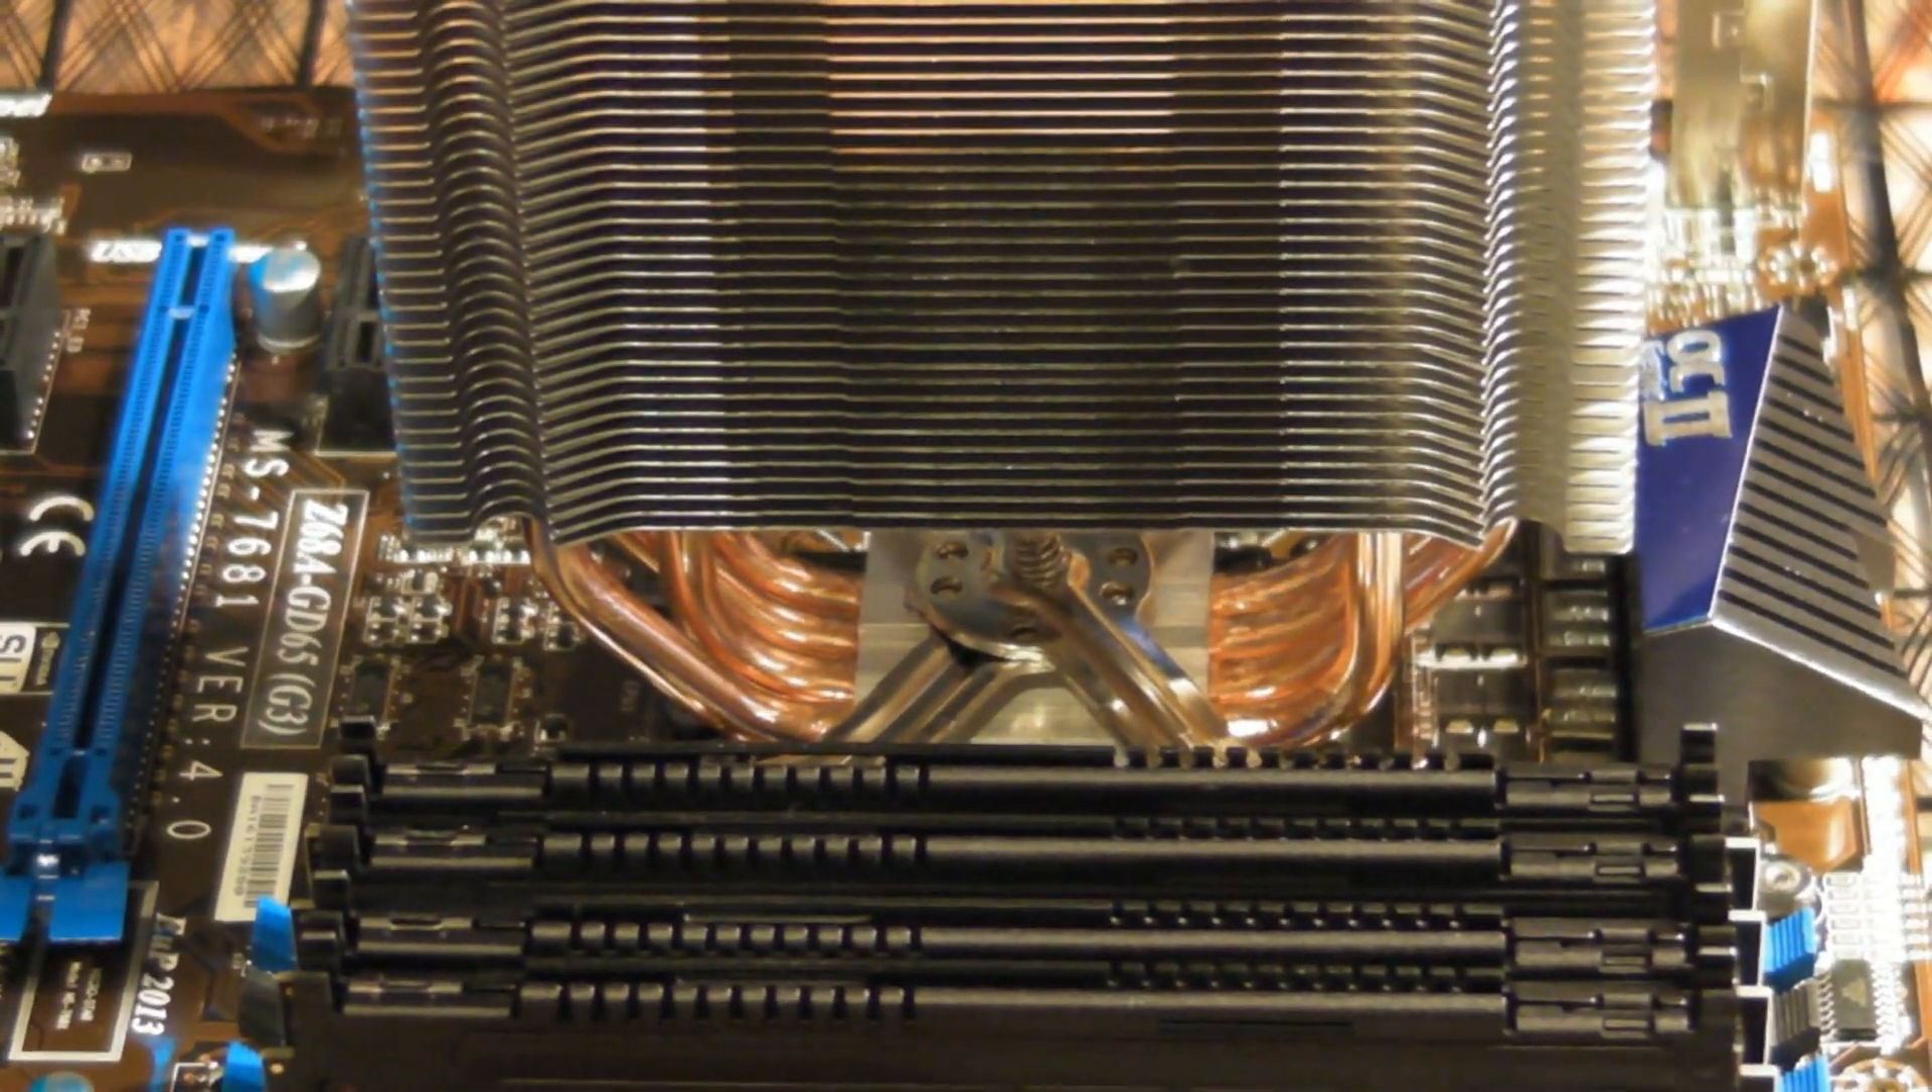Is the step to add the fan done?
No.